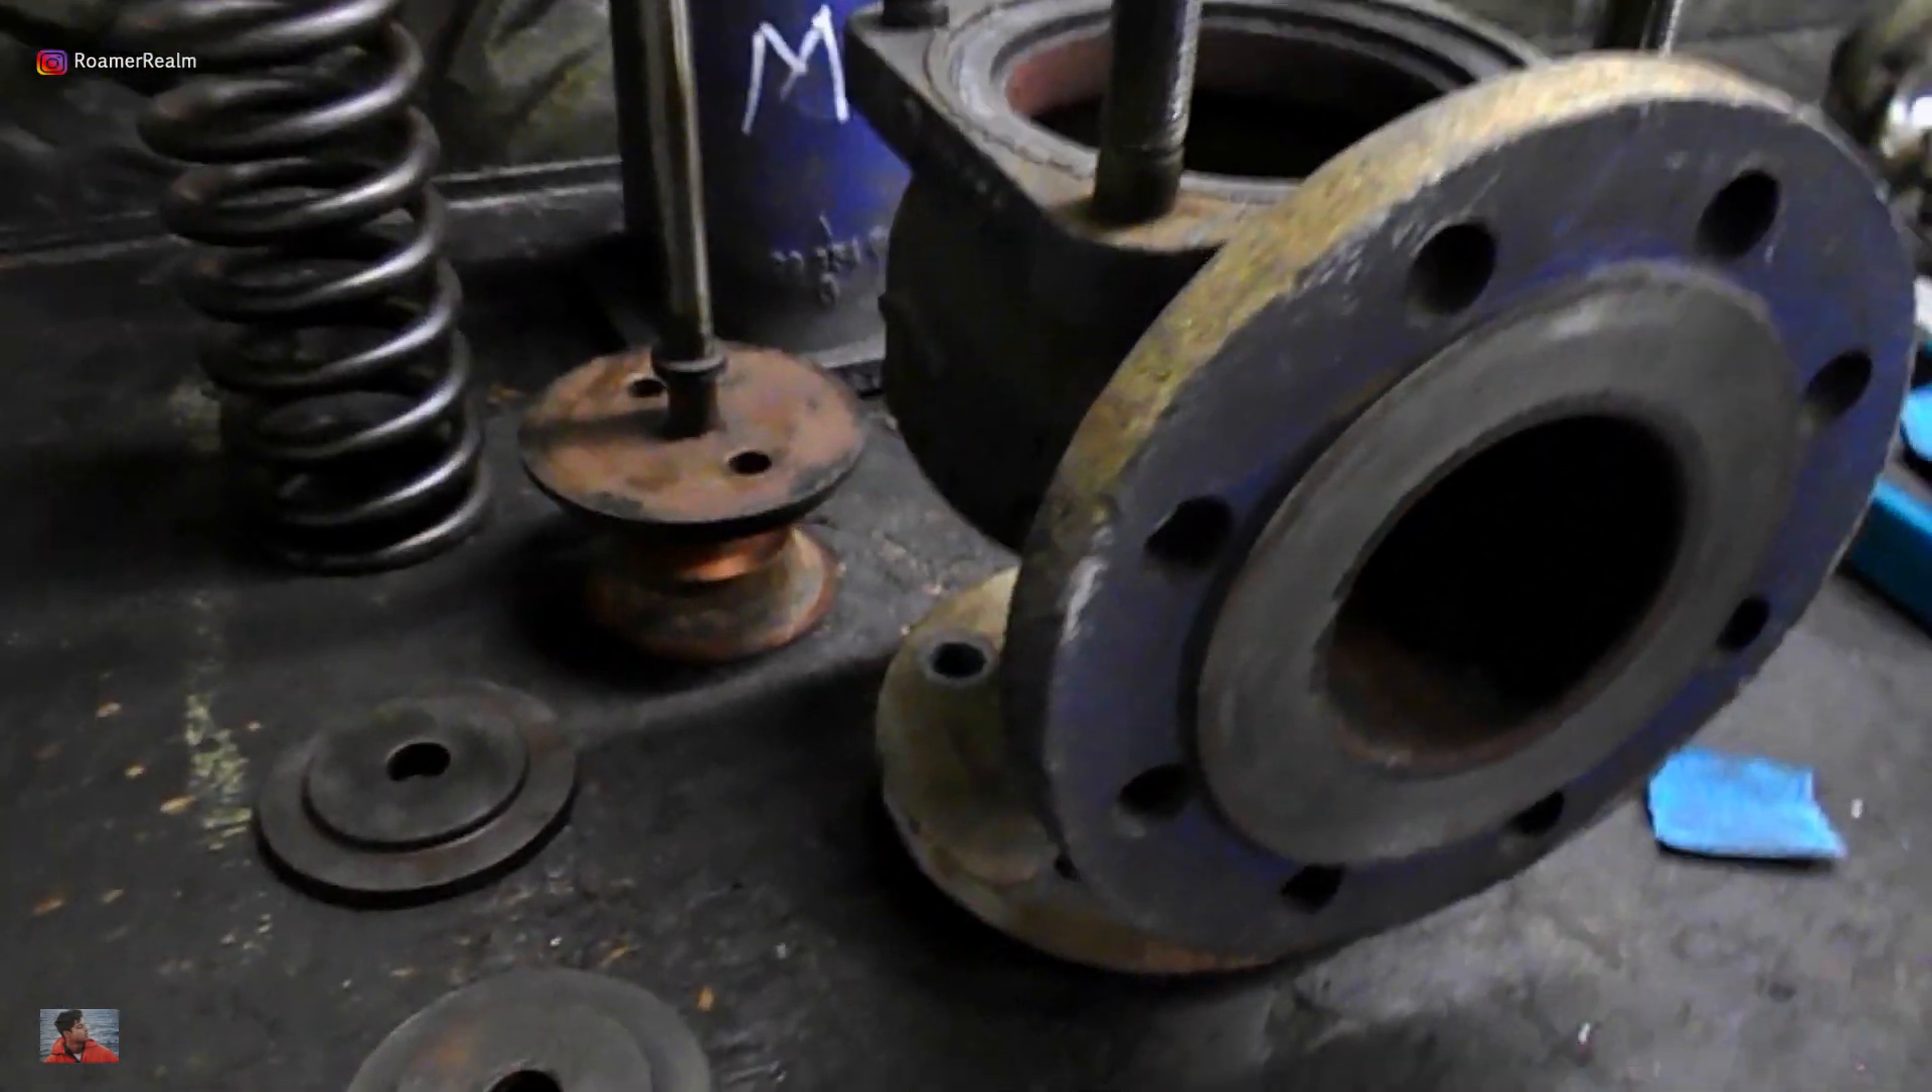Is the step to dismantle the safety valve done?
Yes.